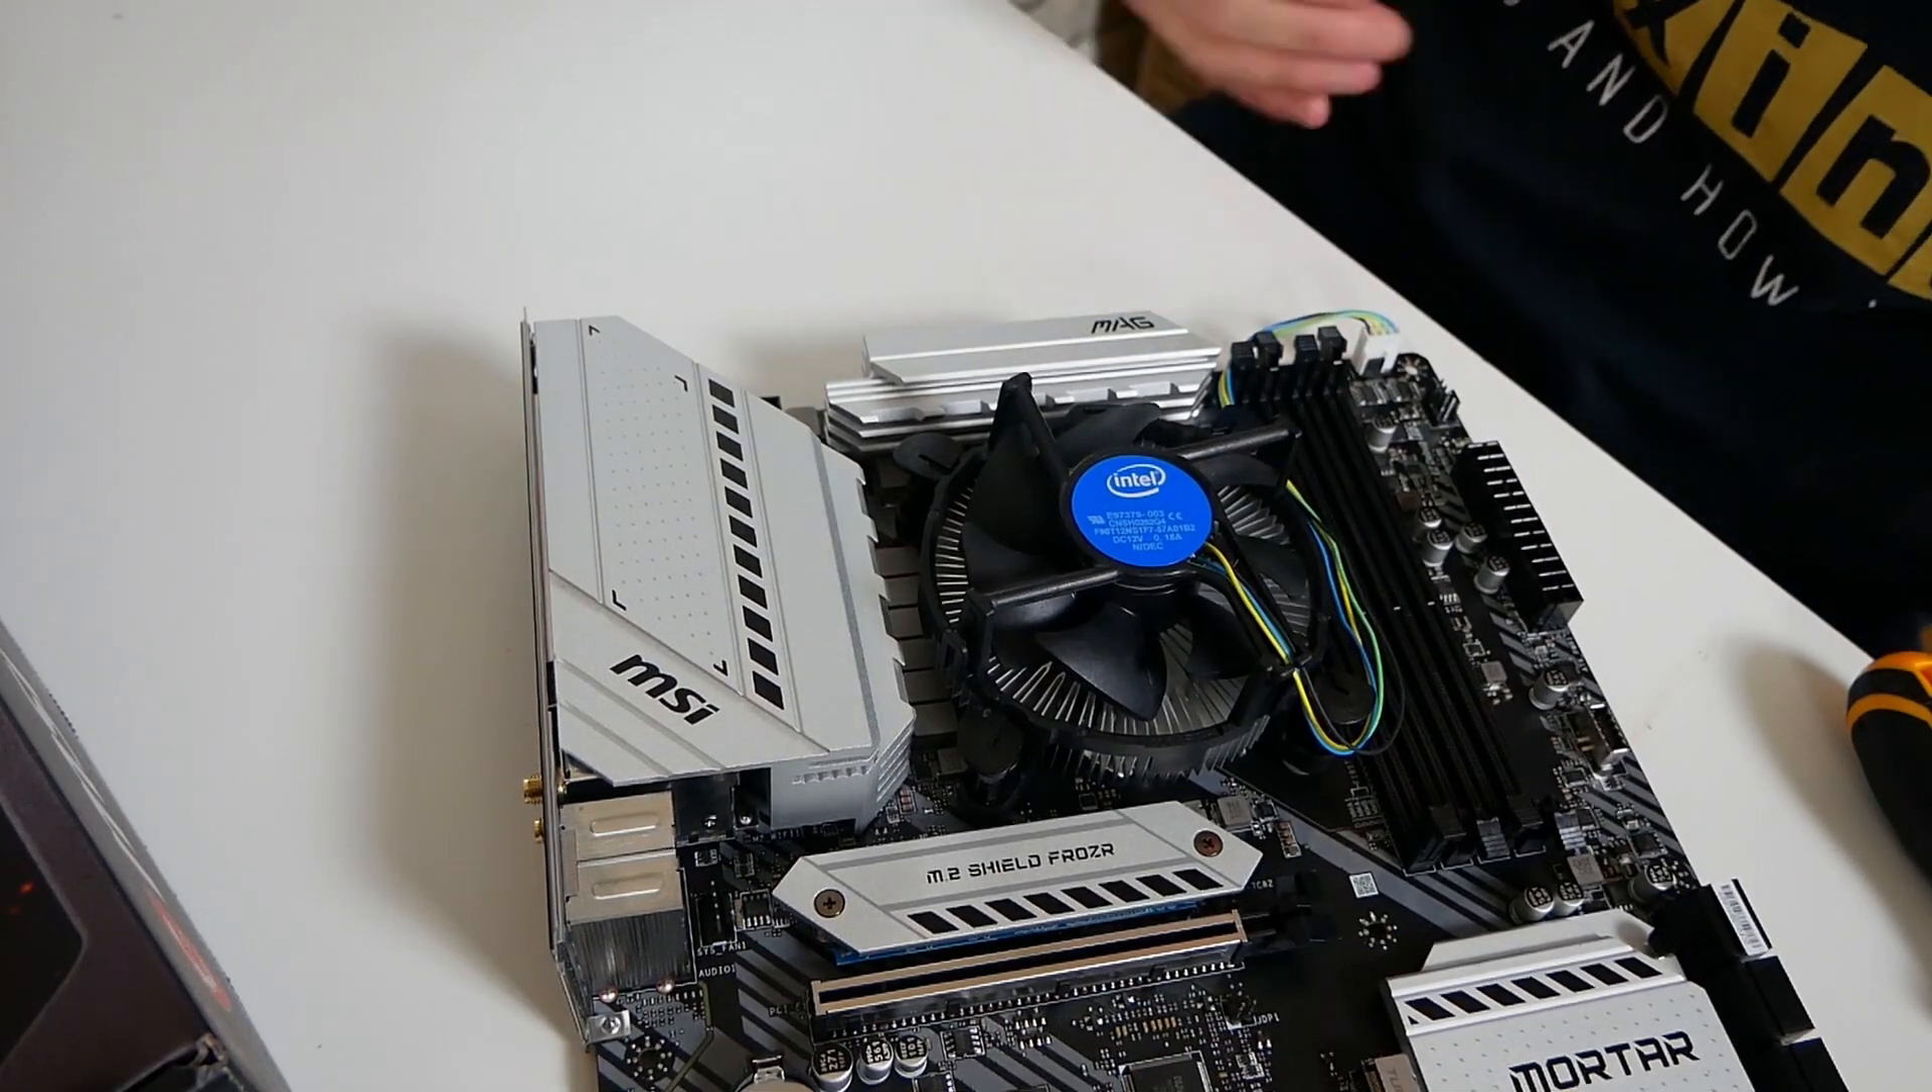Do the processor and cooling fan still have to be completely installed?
No.